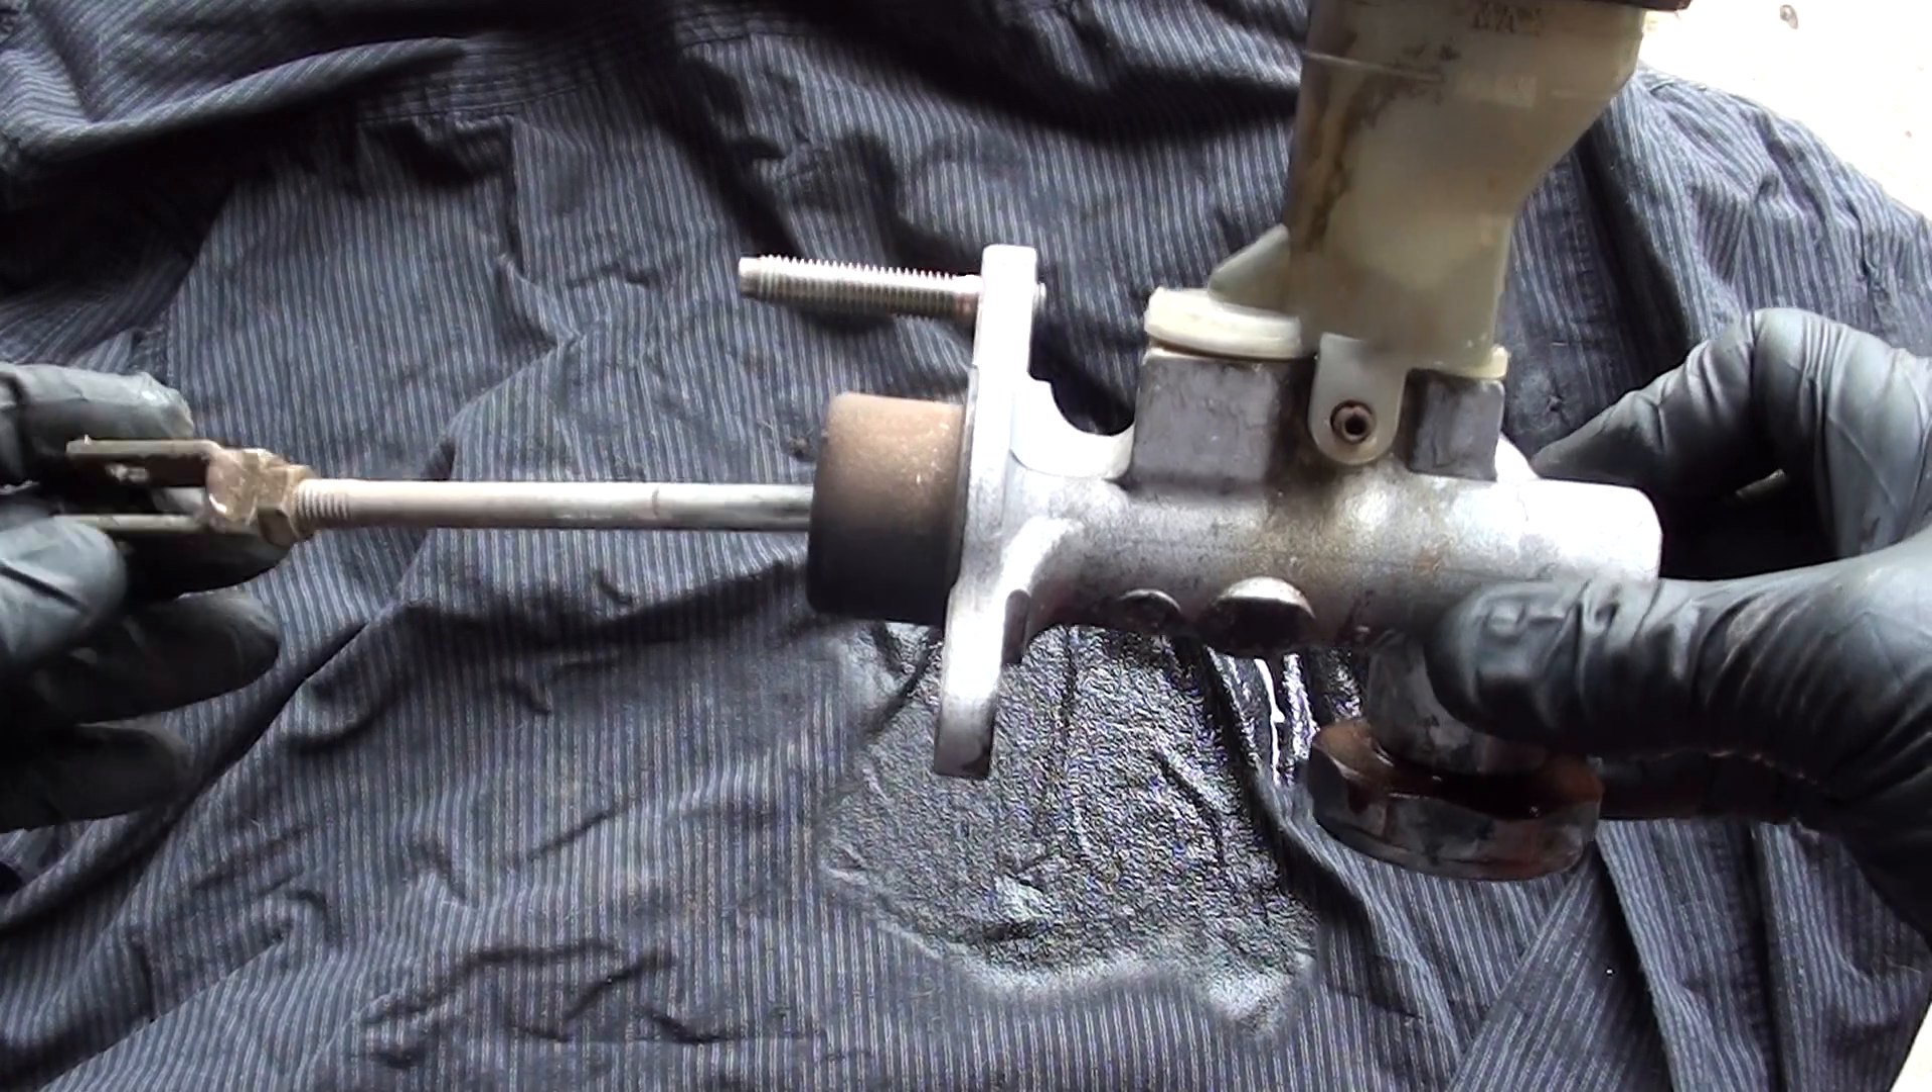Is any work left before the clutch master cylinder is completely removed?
No.